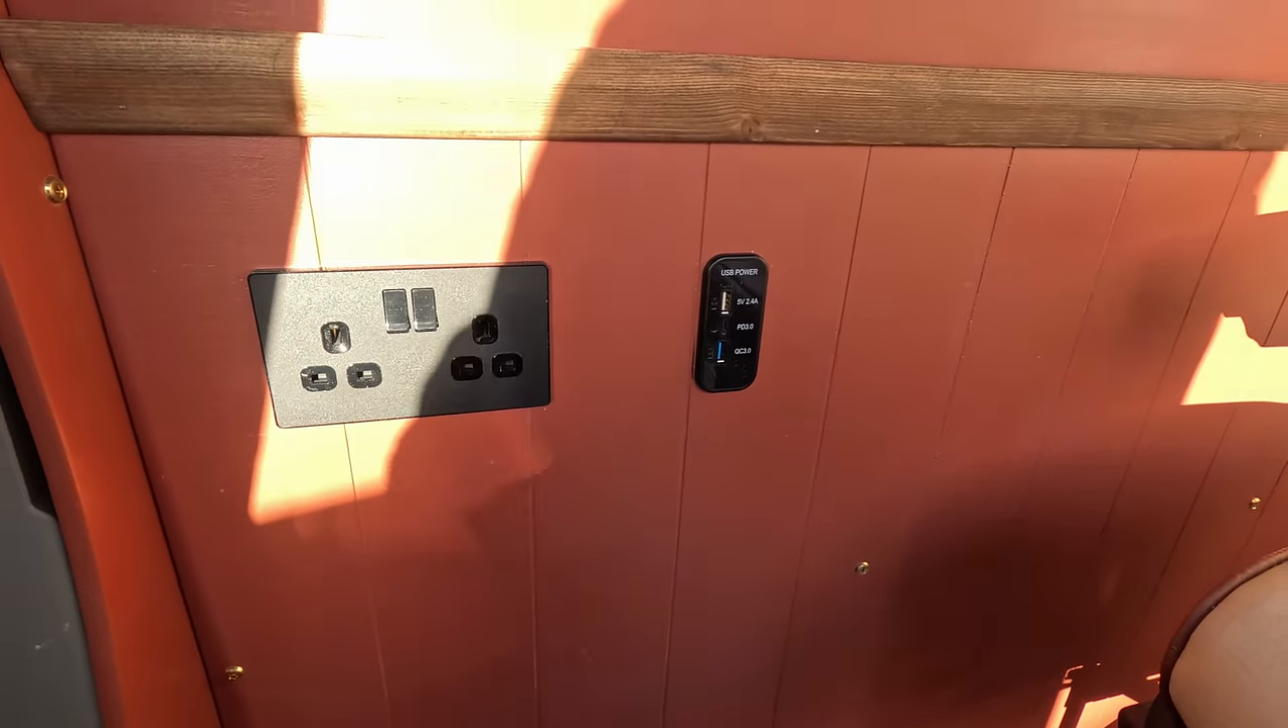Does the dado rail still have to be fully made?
No.